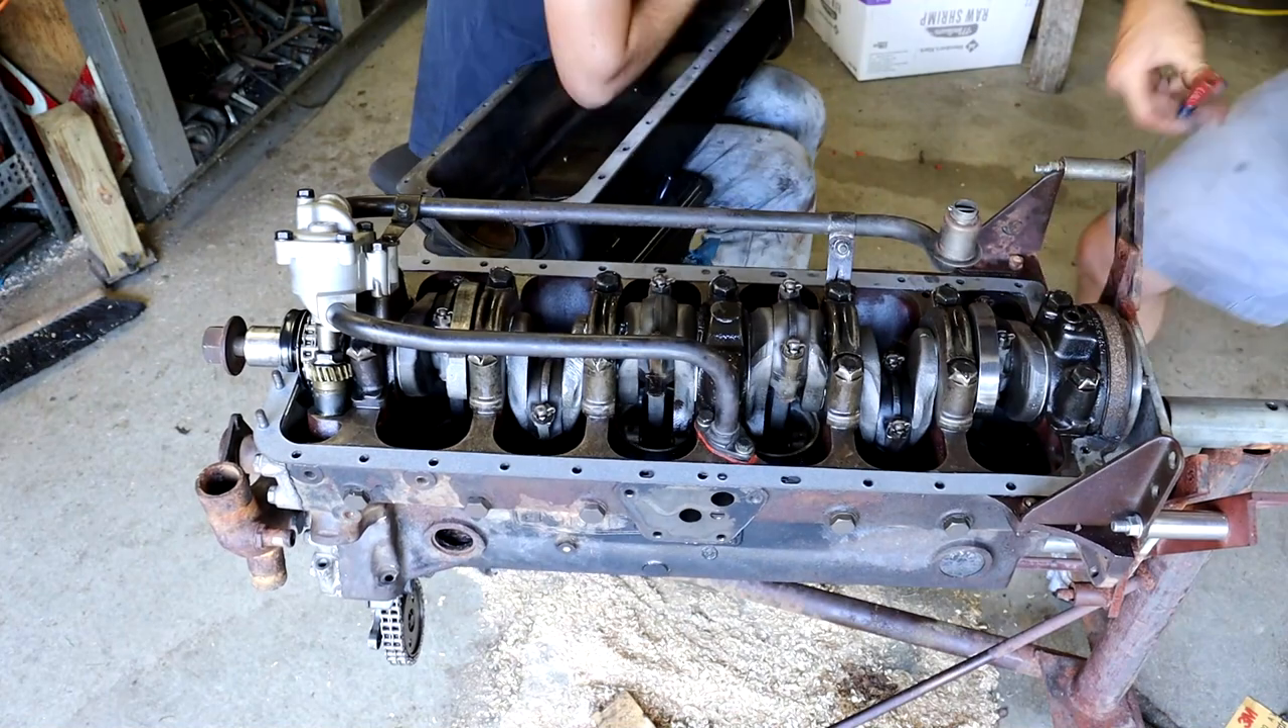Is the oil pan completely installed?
No.